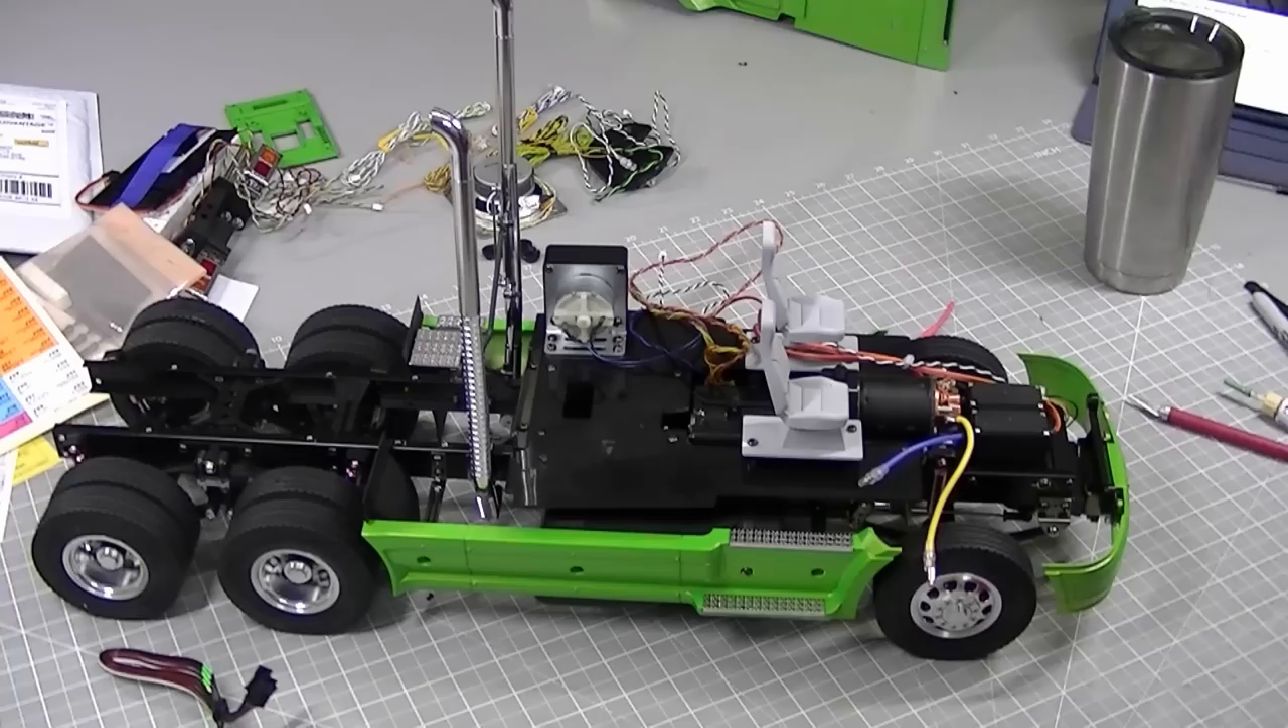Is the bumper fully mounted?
Yes.